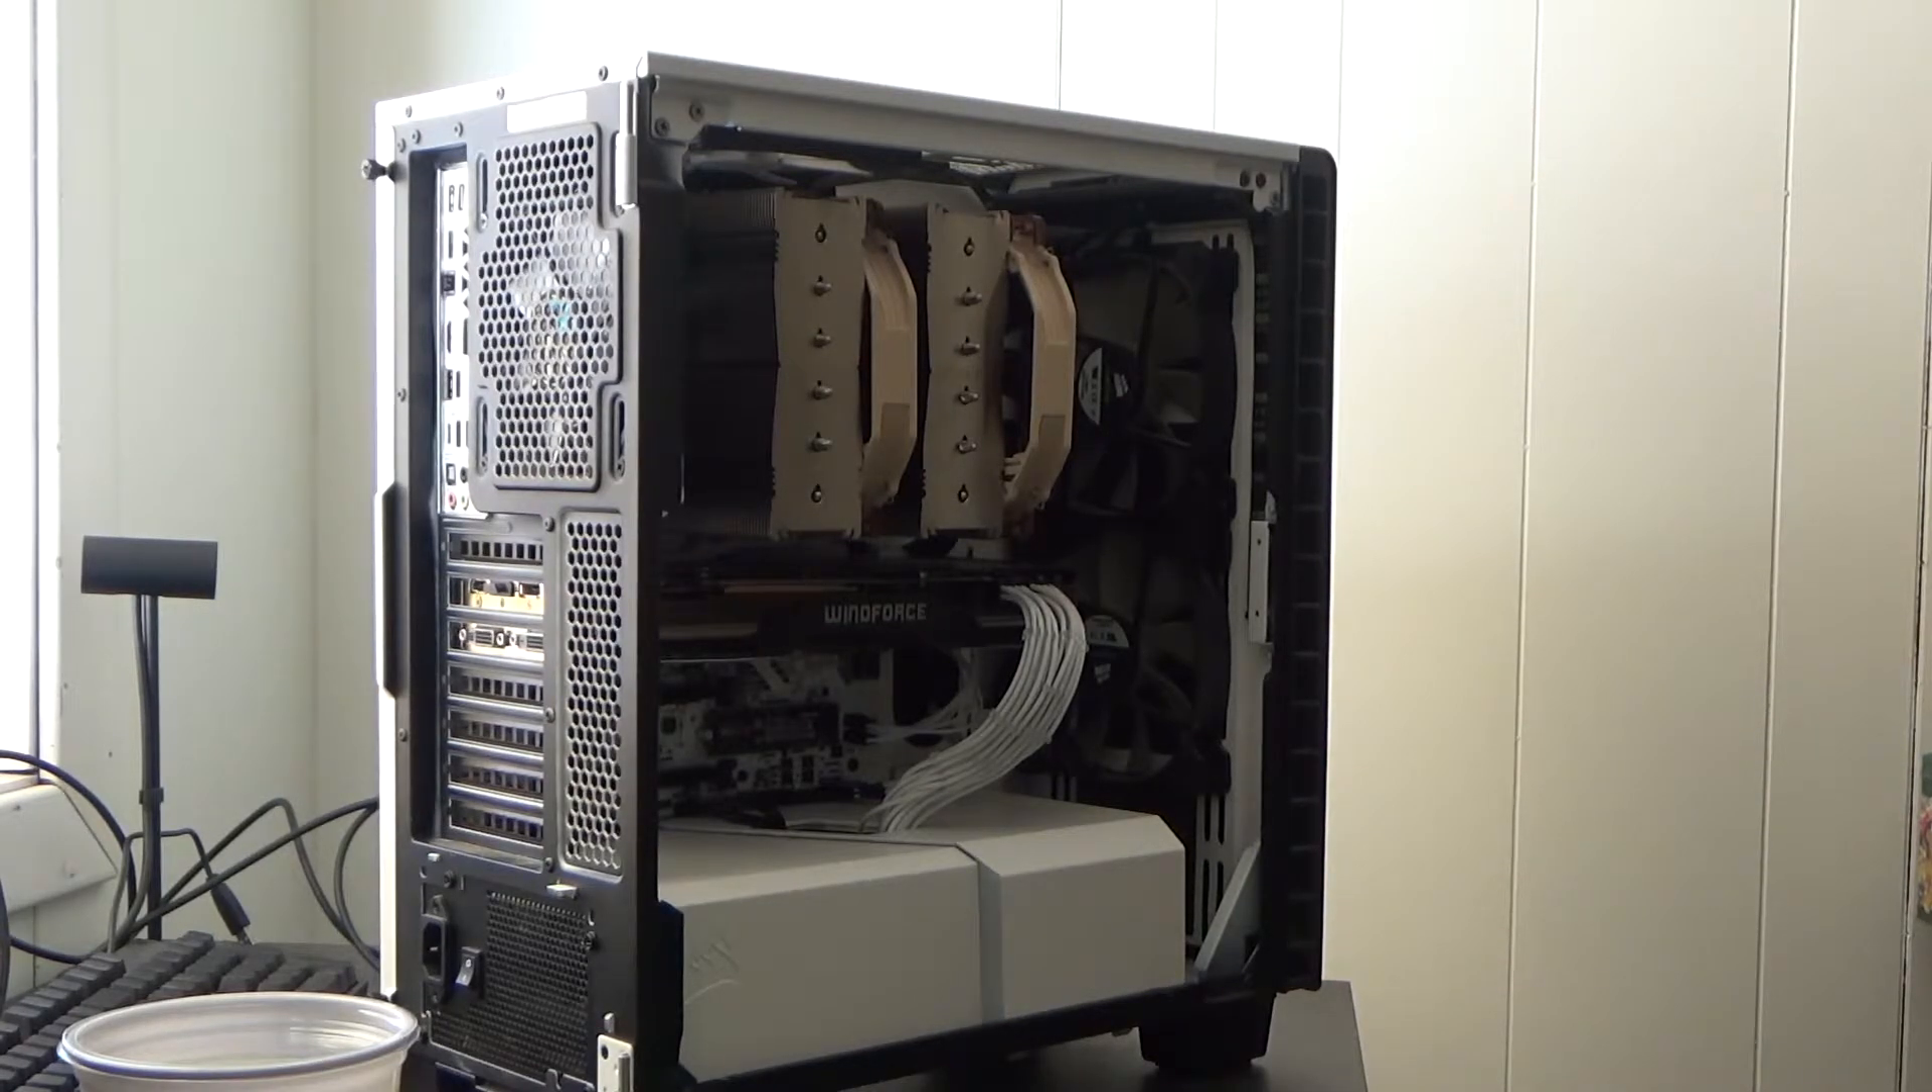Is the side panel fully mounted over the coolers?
No.